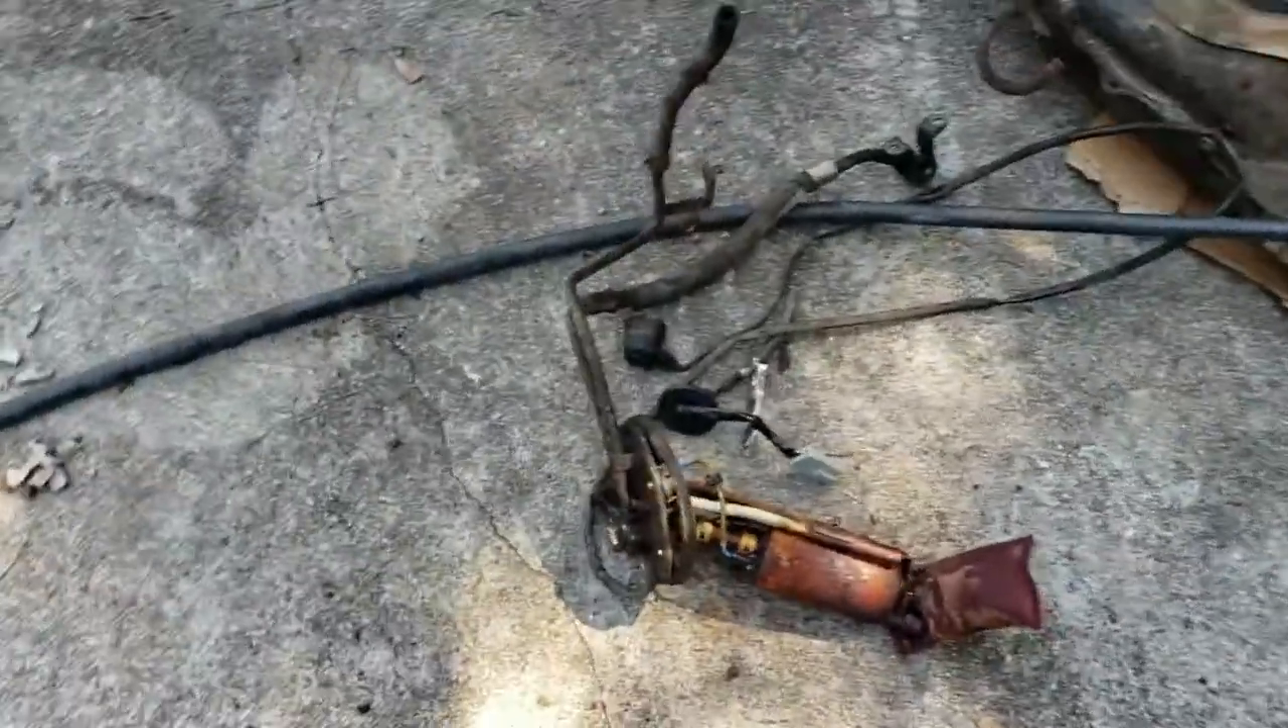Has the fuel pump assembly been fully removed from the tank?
Yes.